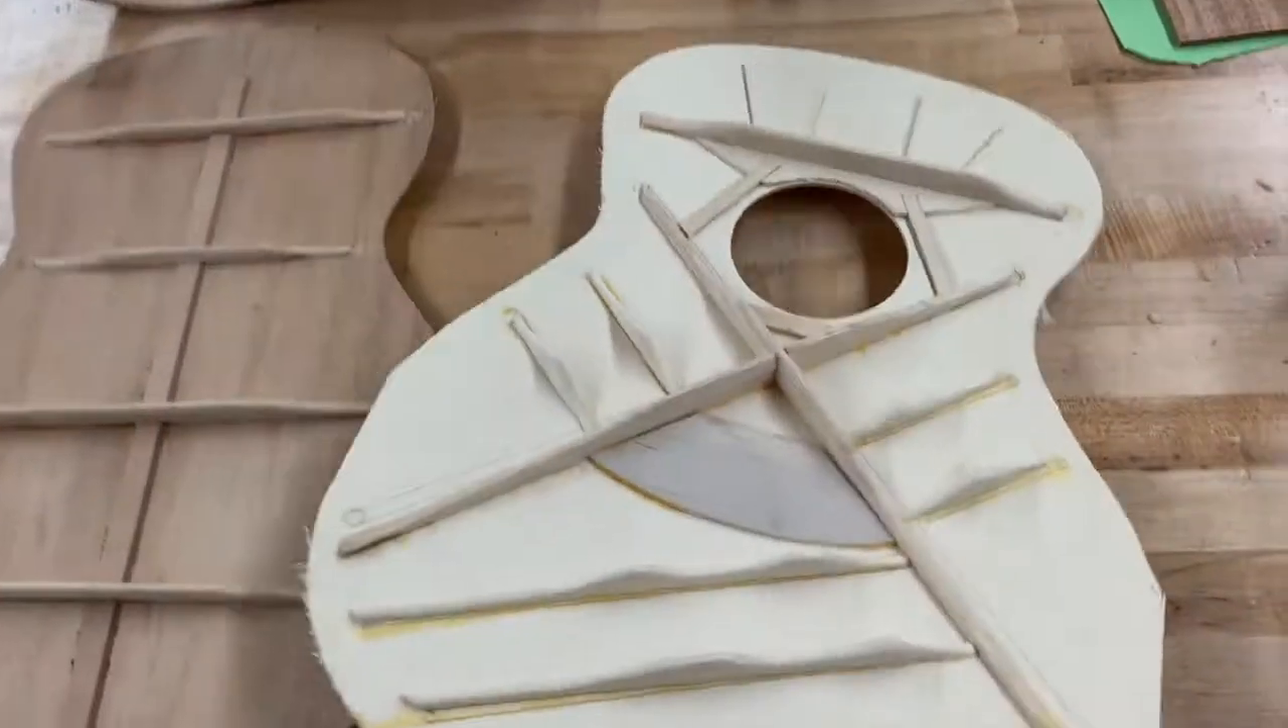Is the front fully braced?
Yes.